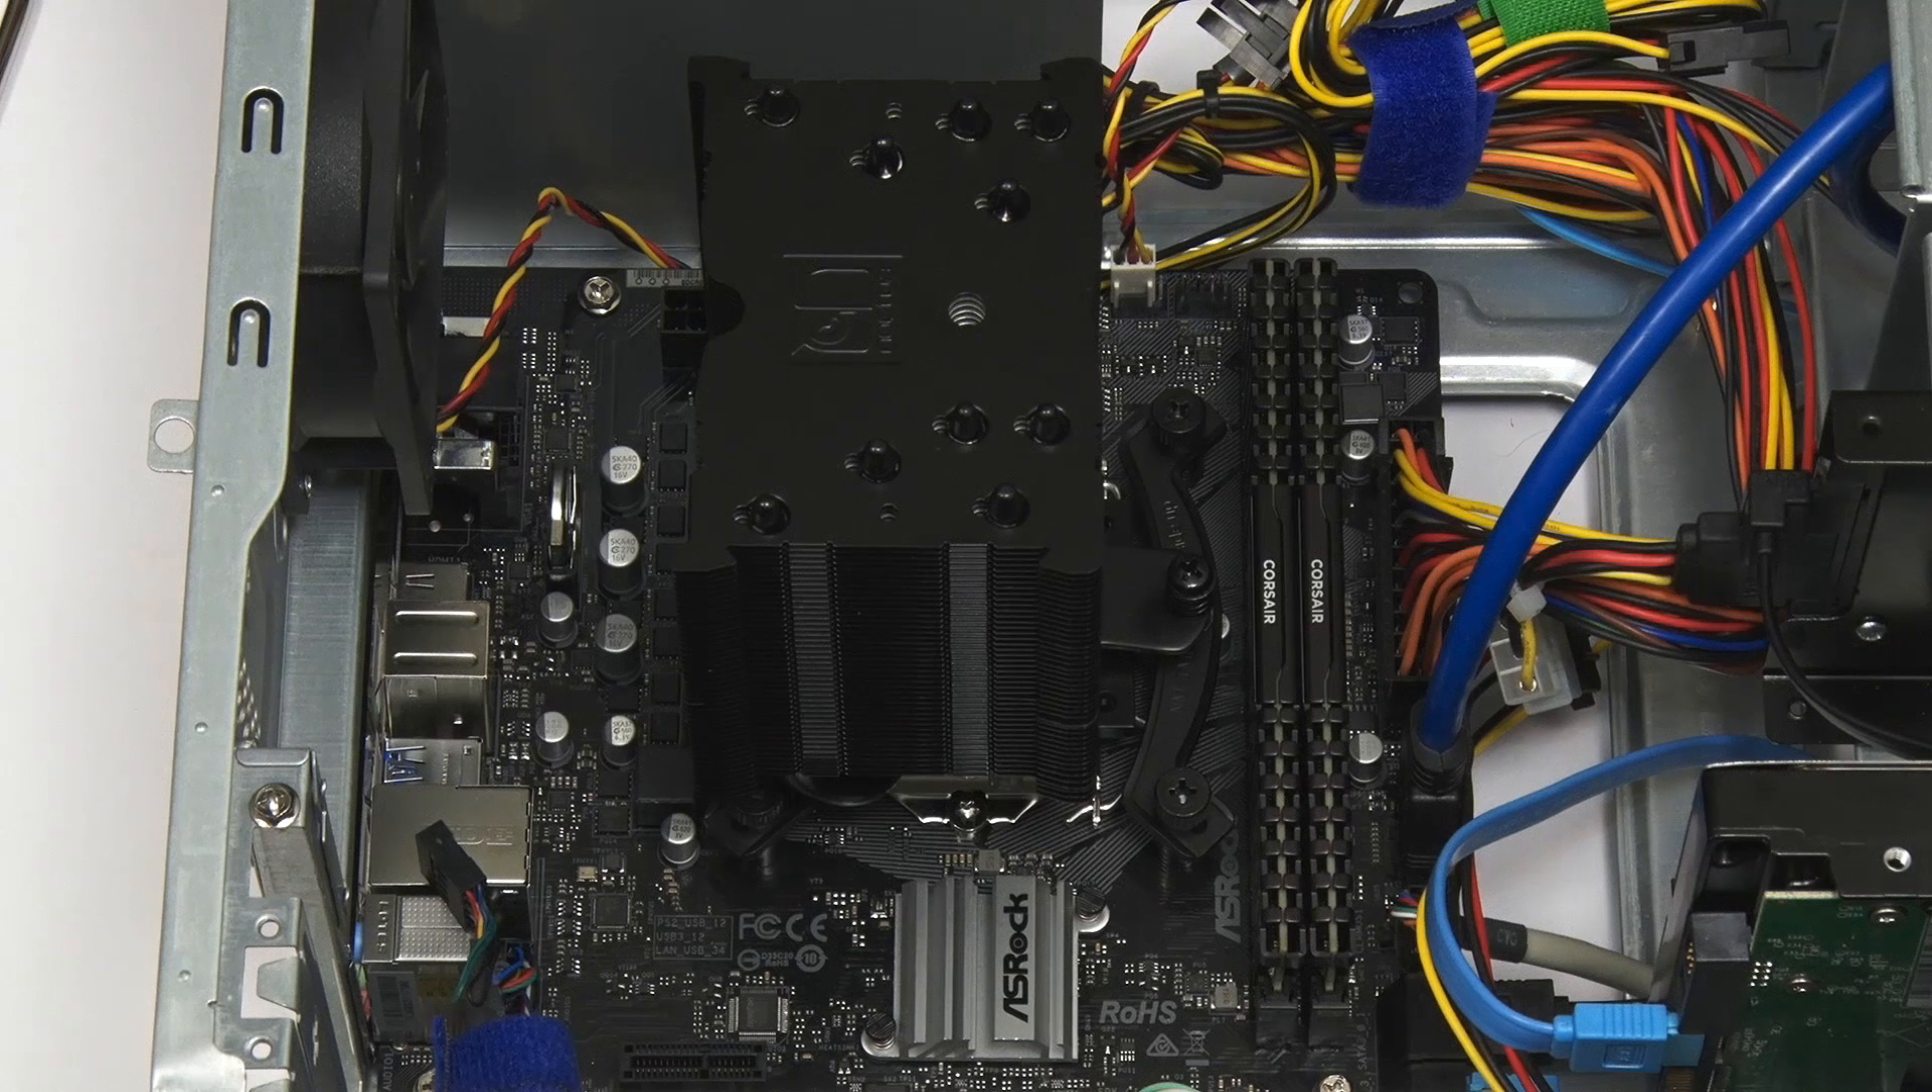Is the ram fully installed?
Yes.